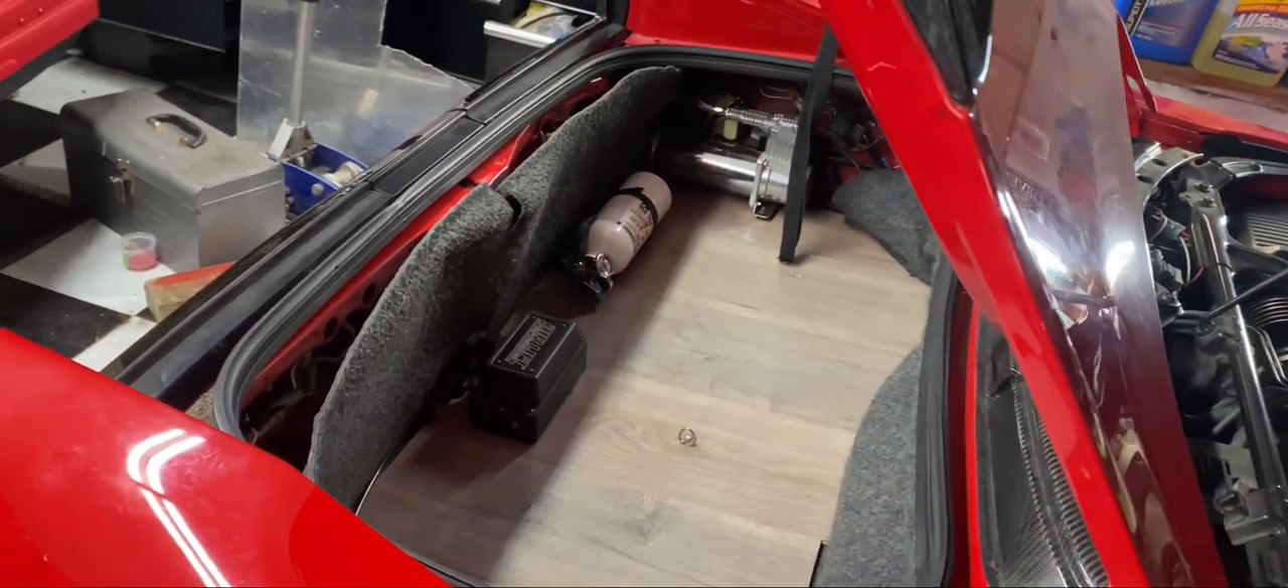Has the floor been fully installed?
Yes.